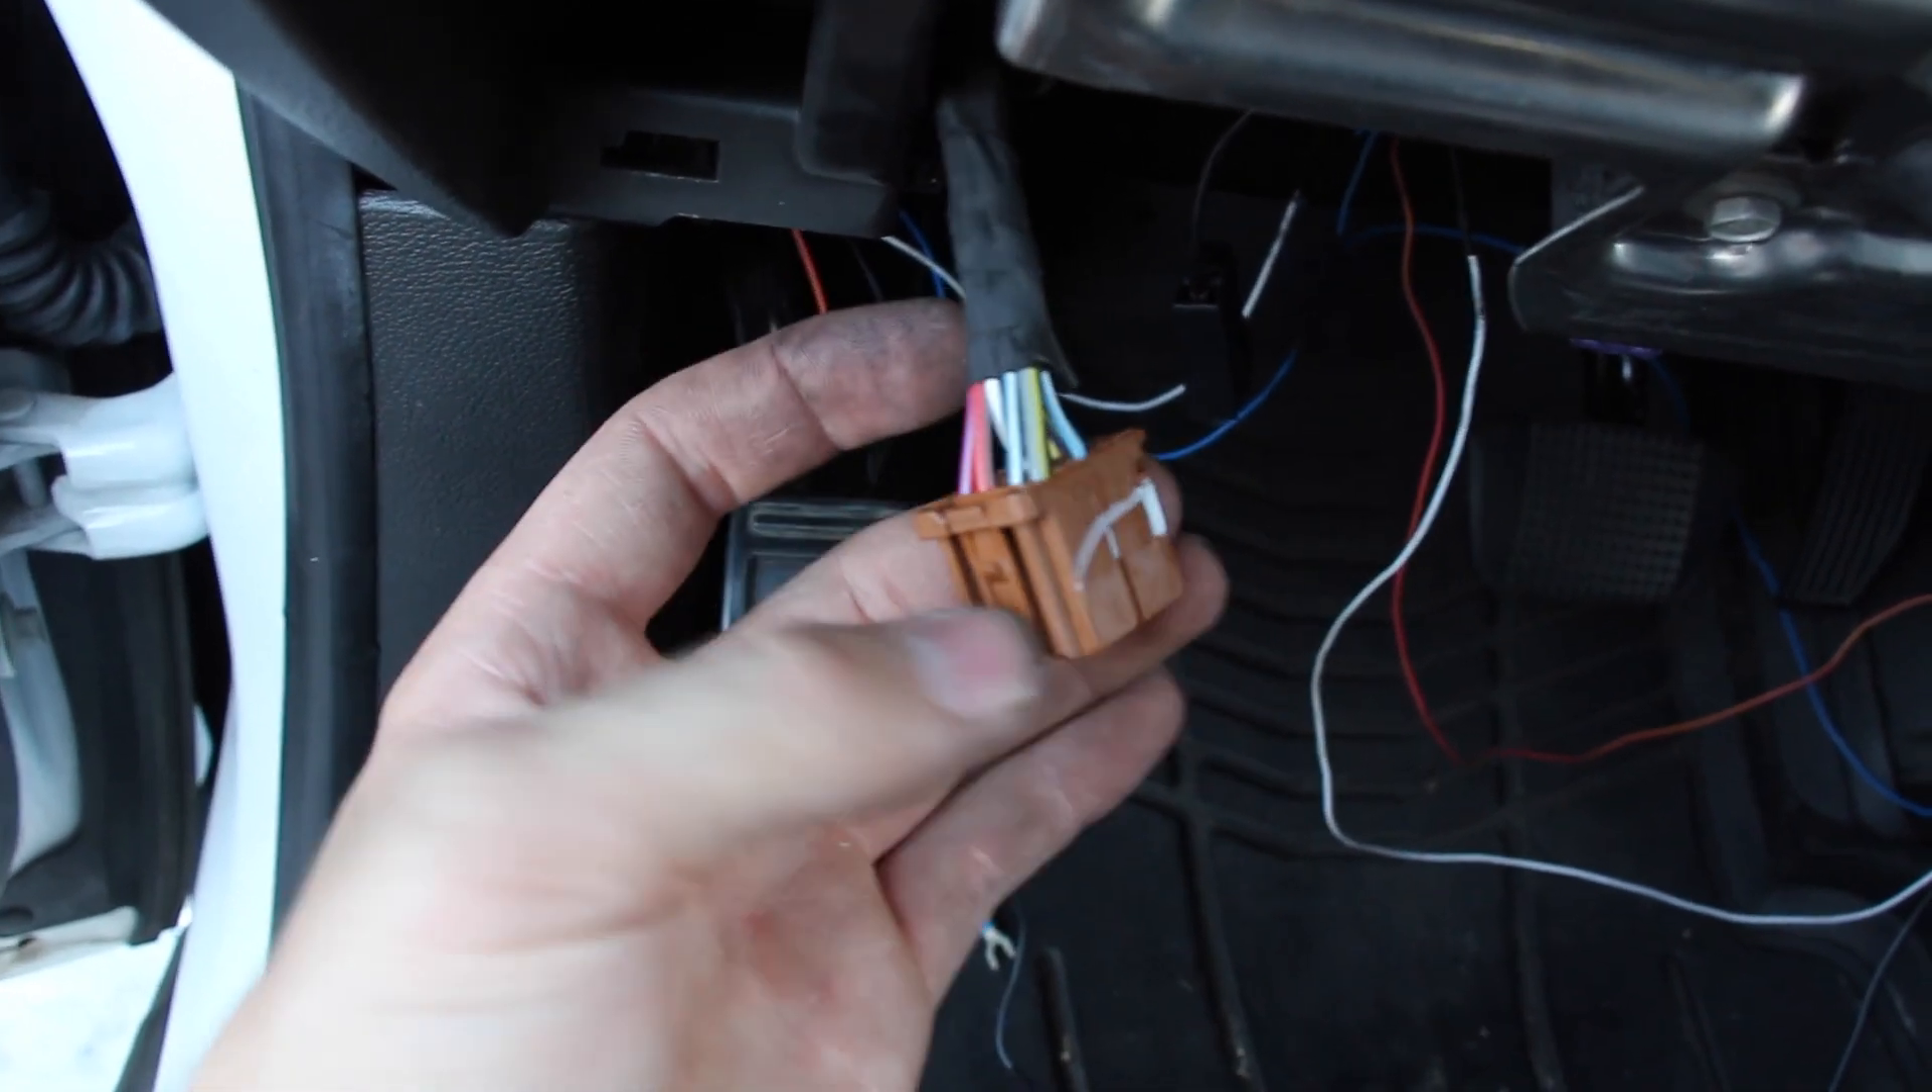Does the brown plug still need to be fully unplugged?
No.